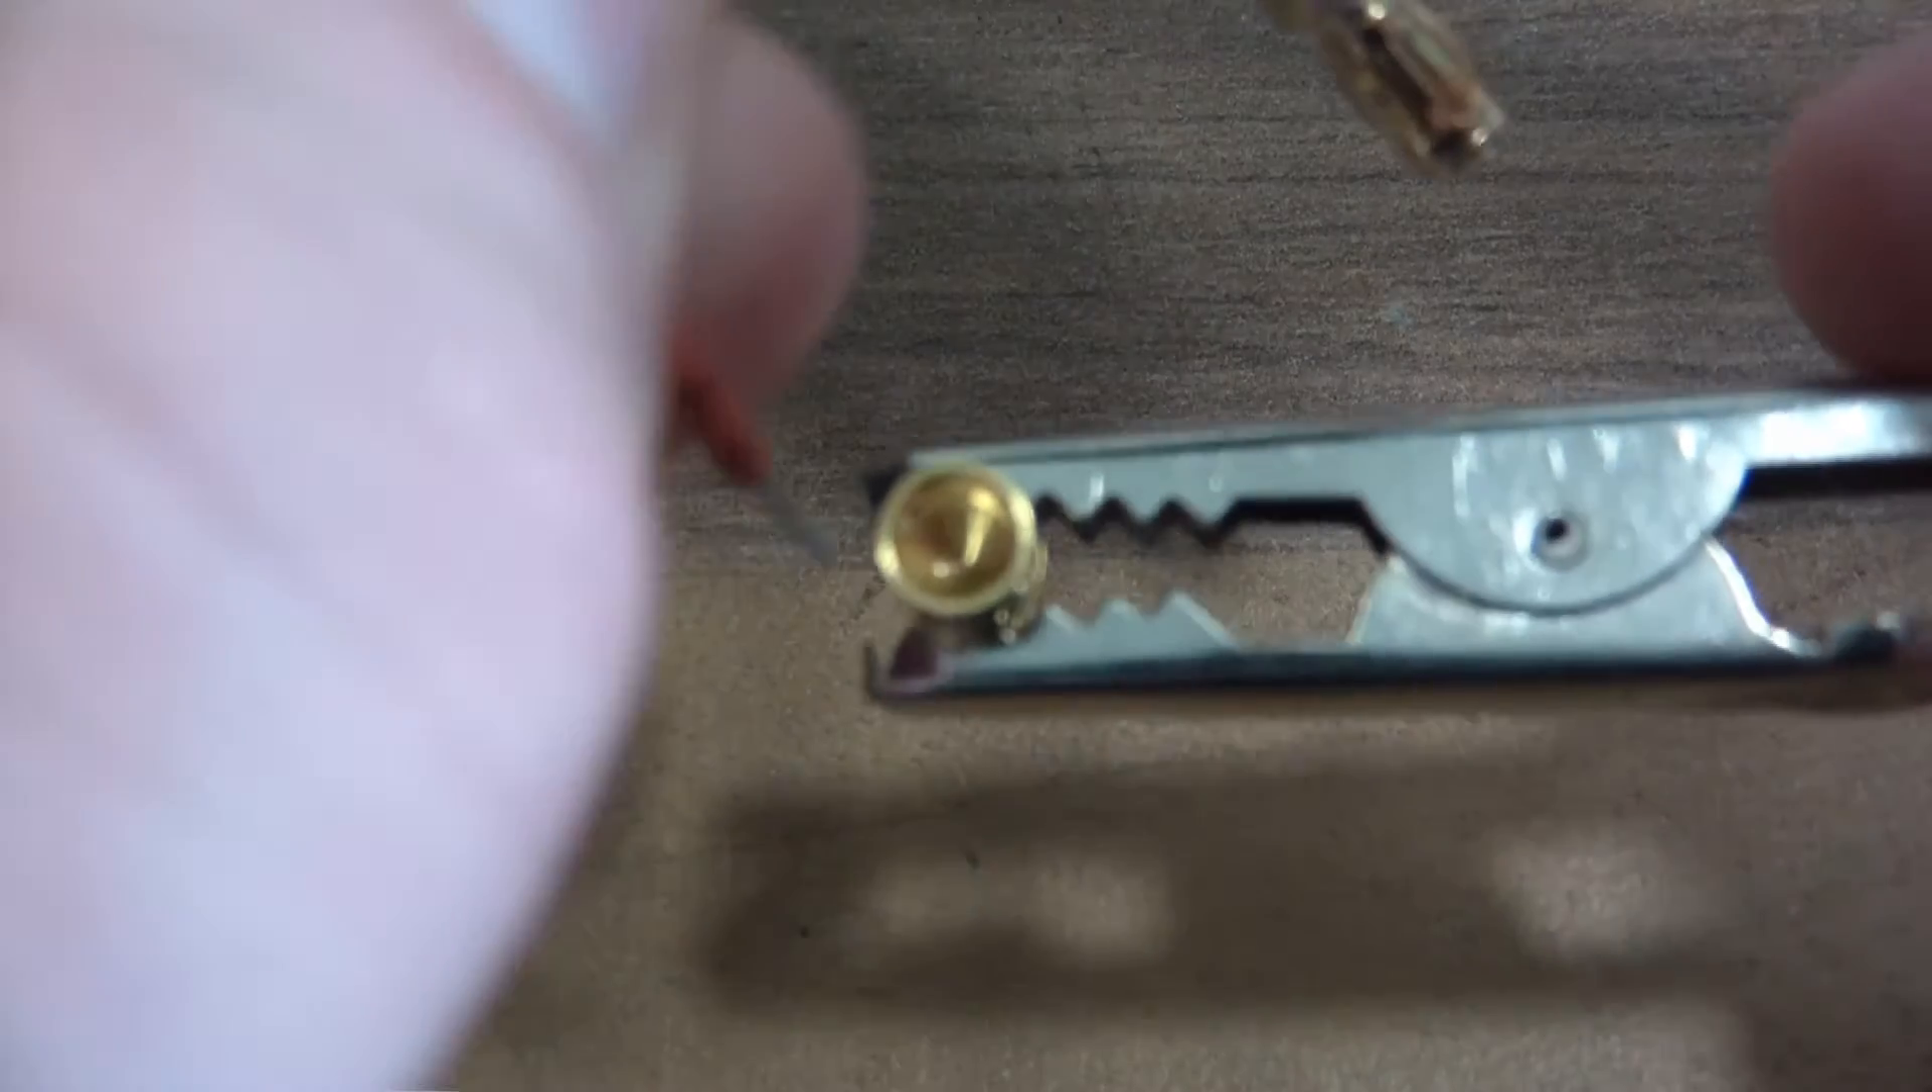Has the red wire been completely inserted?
No.